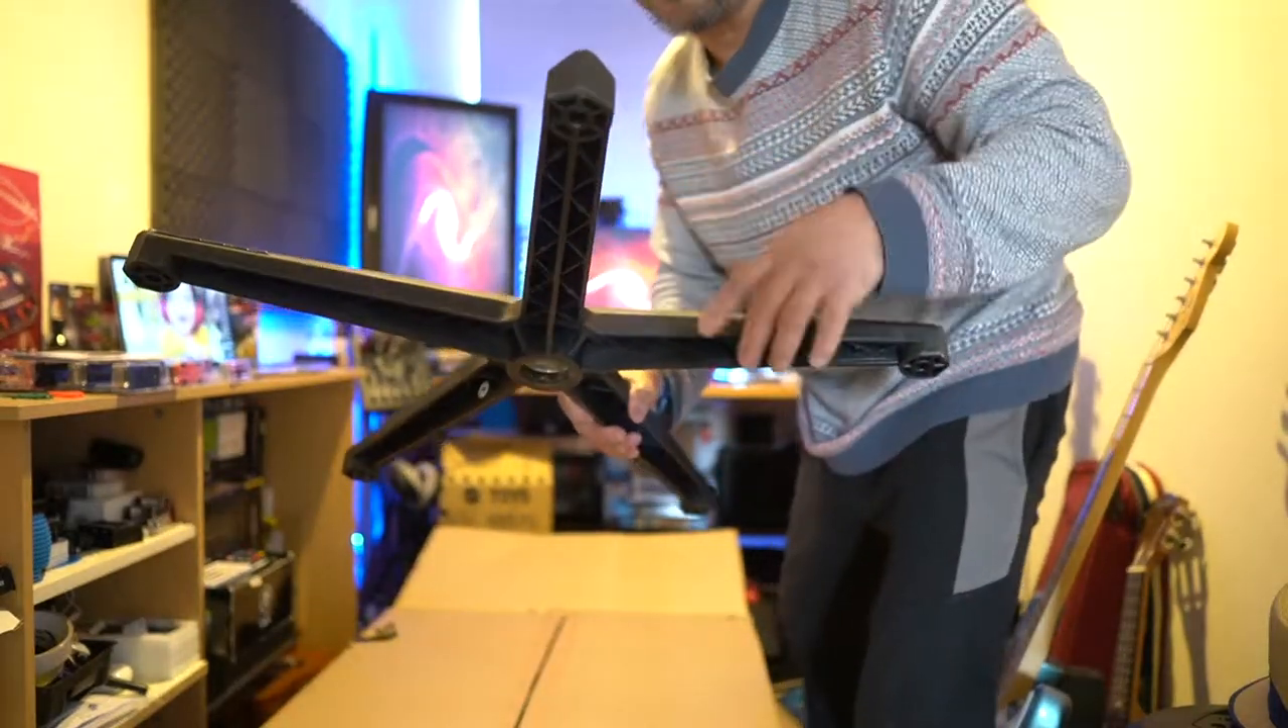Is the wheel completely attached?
No.